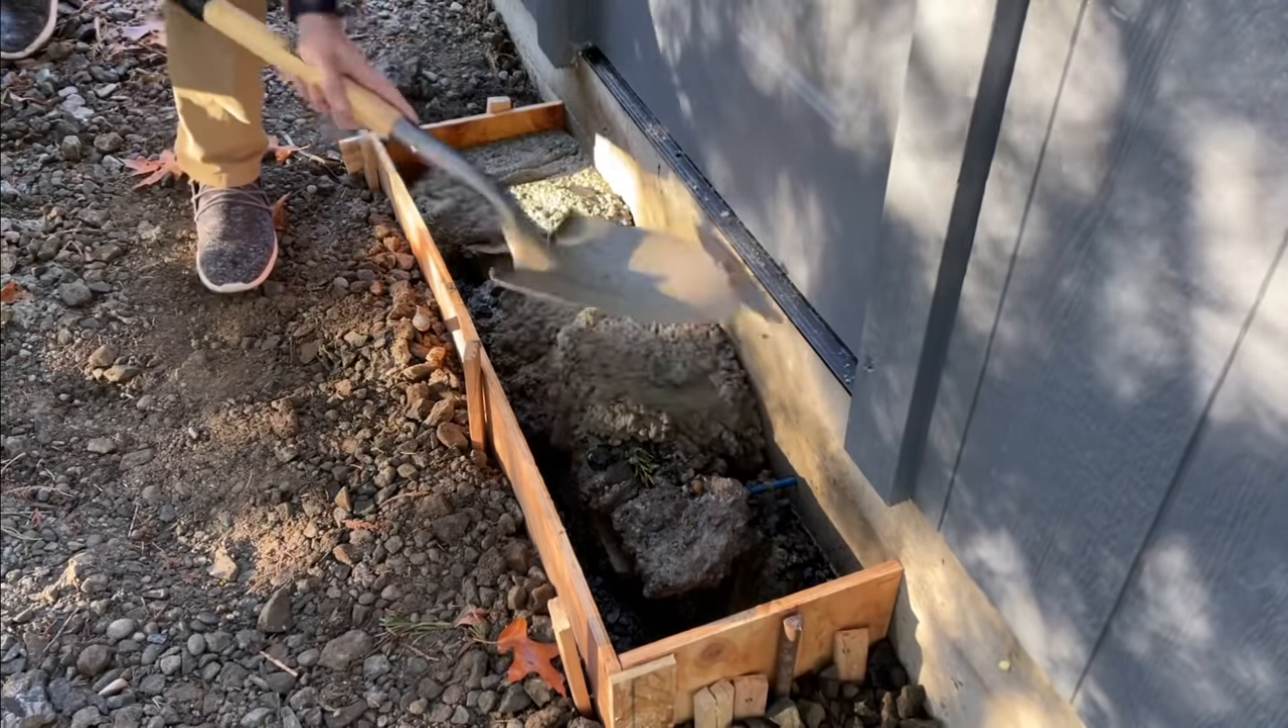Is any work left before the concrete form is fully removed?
Yes.